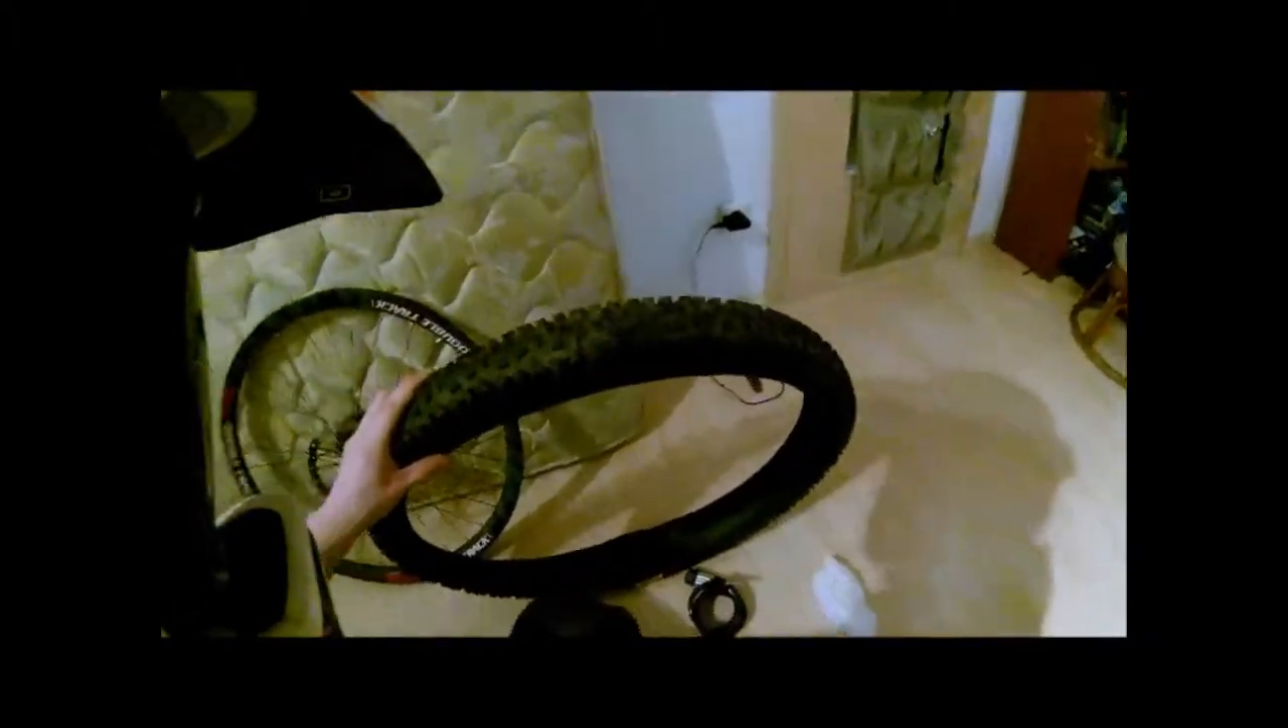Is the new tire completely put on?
No.